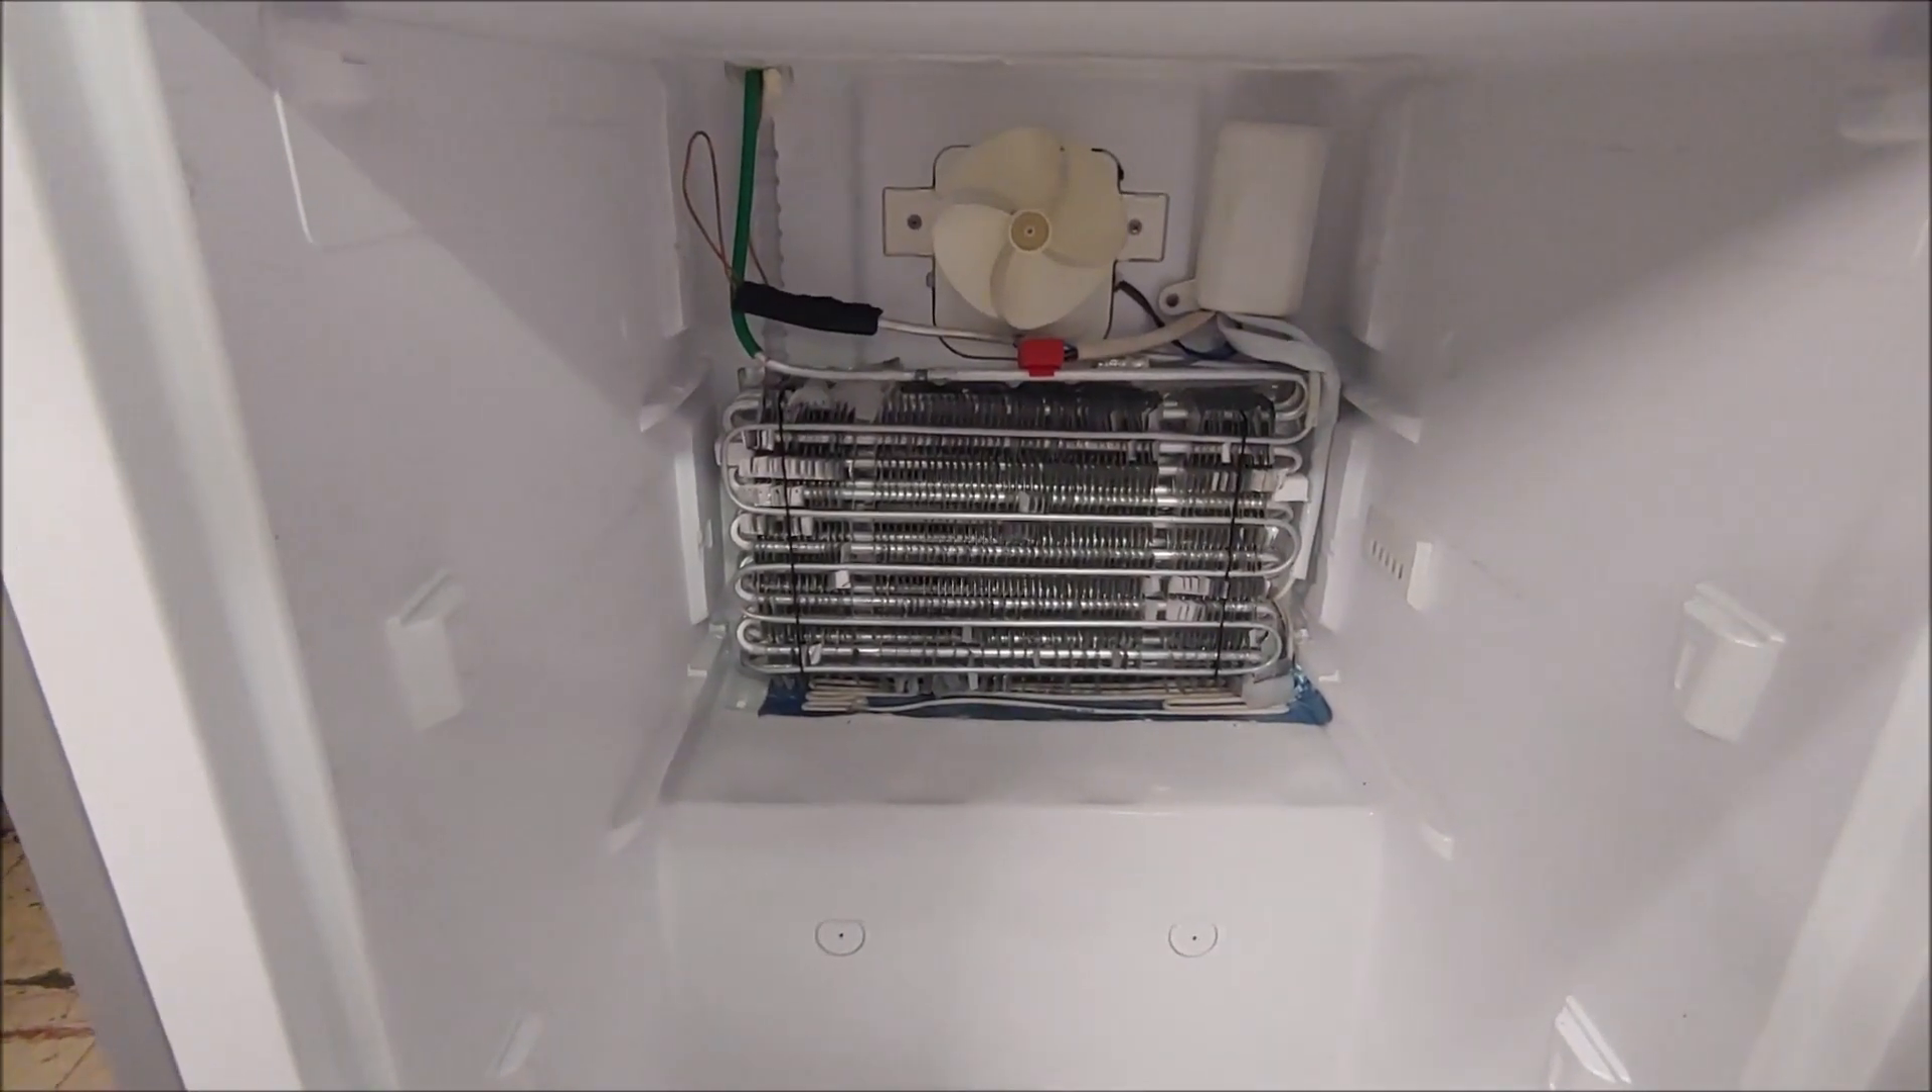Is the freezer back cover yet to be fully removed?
No.